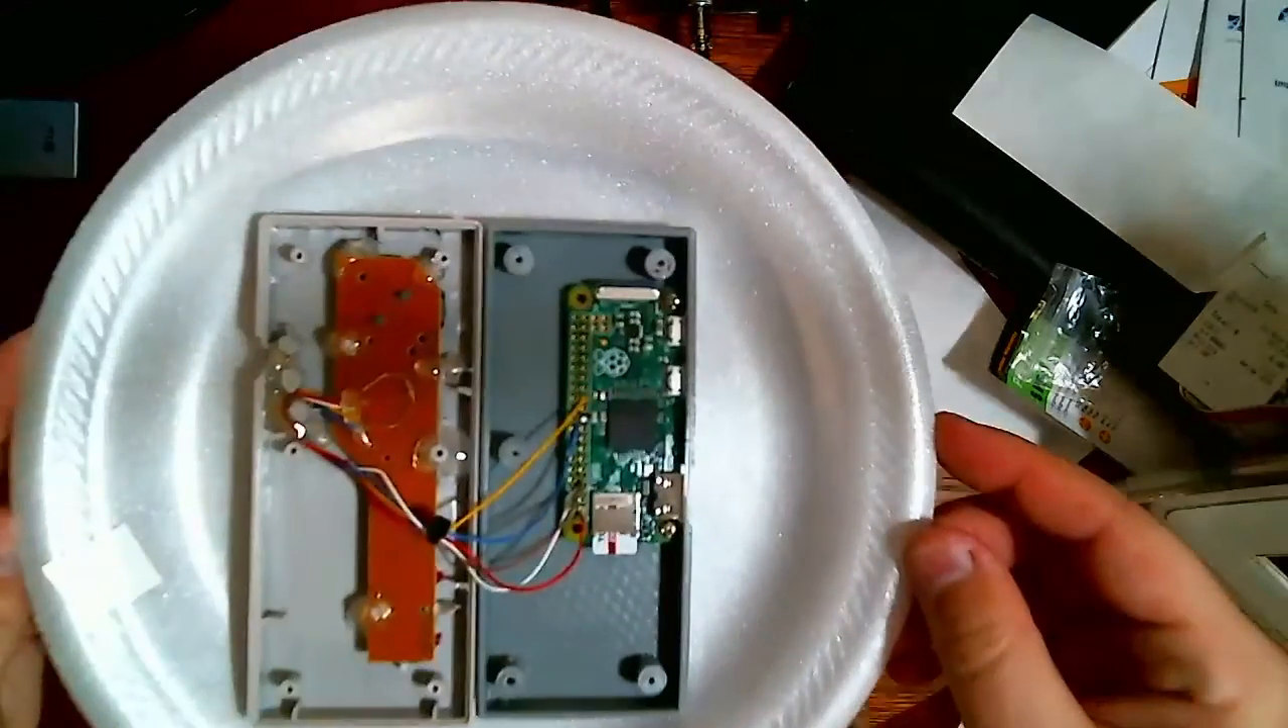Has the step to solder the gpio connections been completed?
Yes.